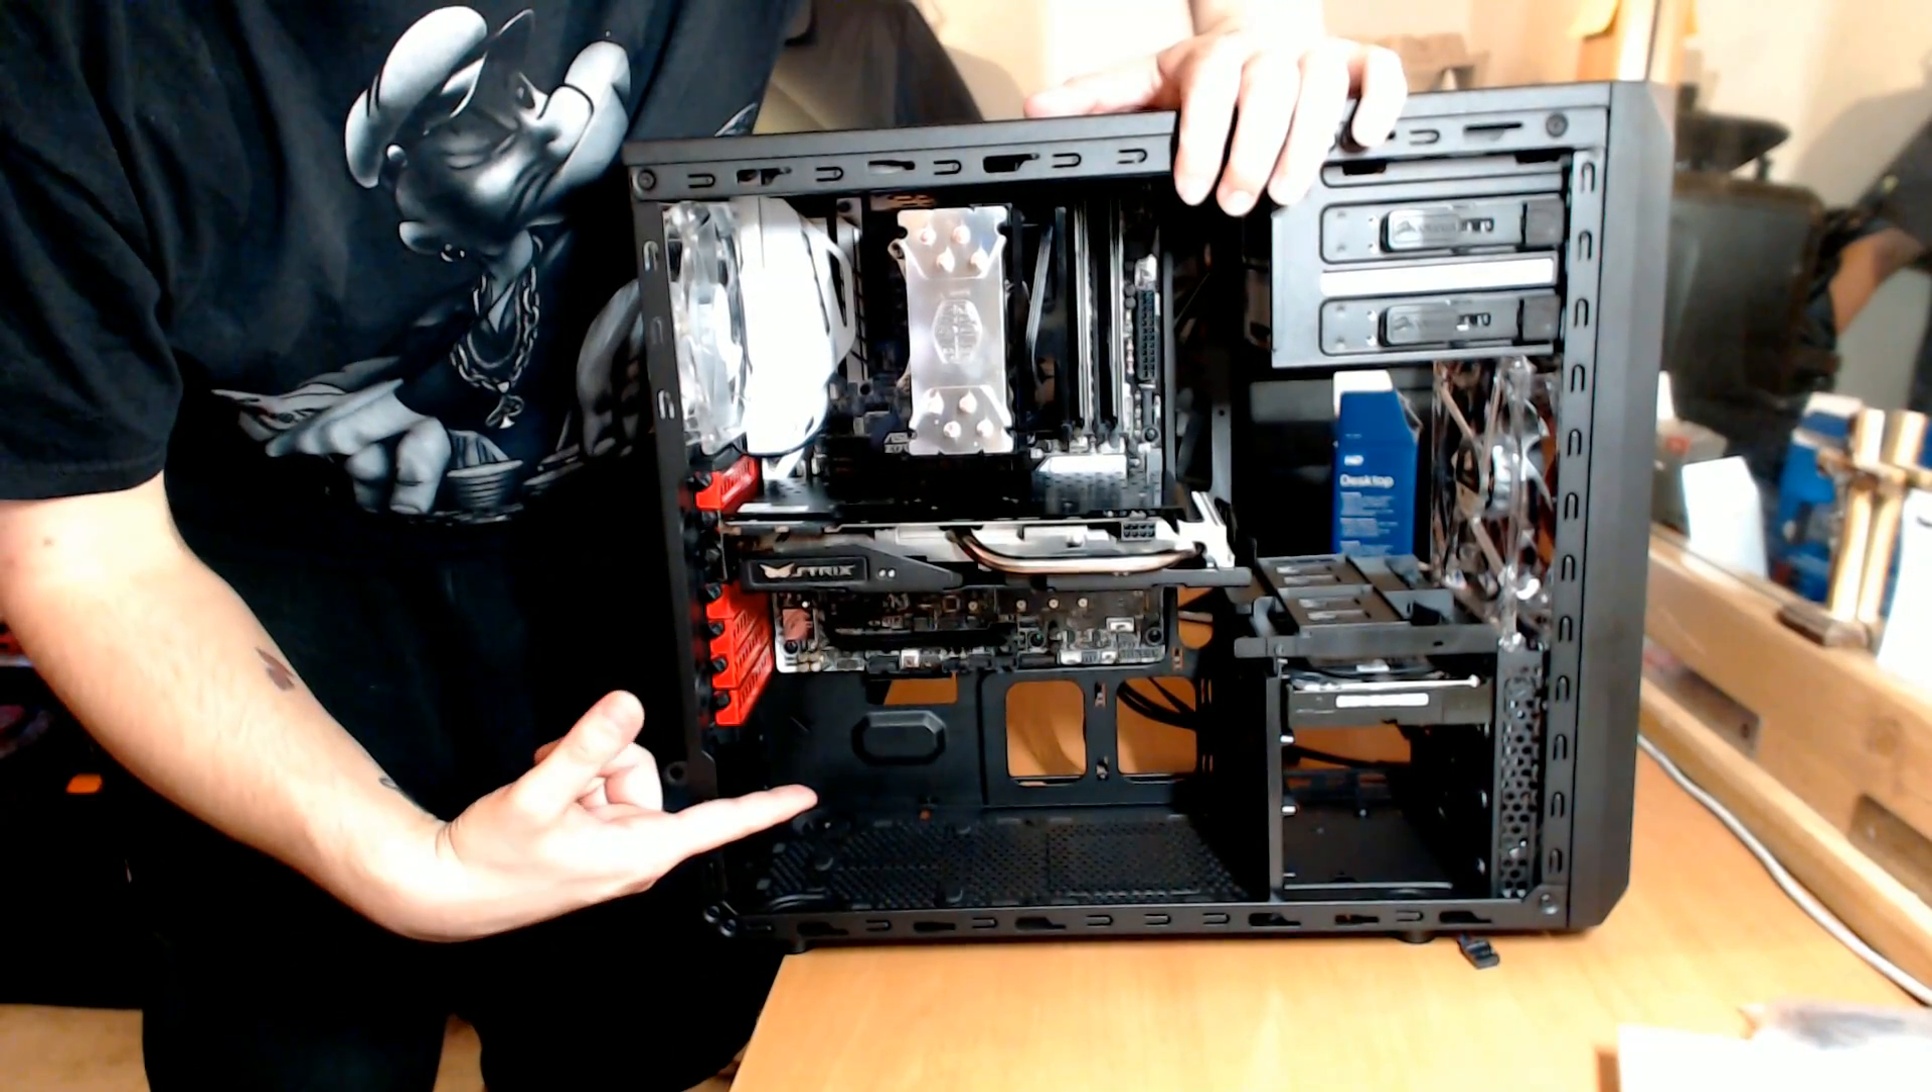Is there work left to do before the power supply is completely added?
Yes.